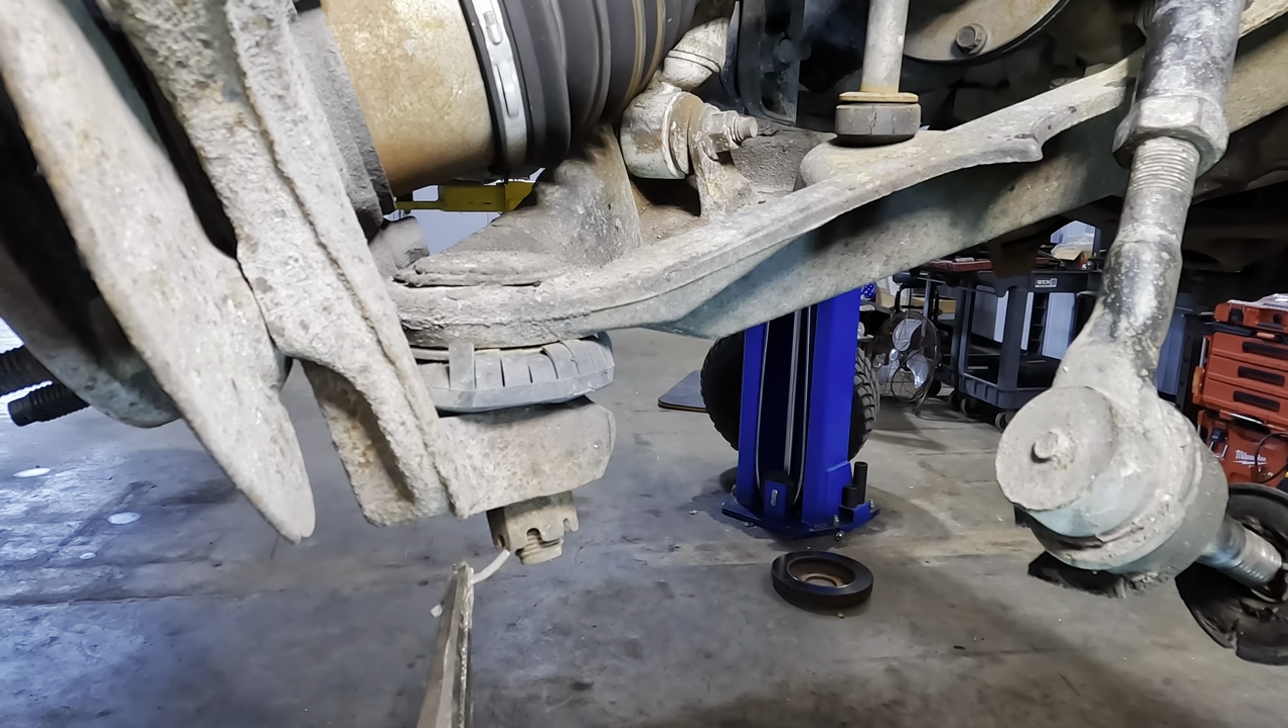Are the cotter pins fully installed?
No.